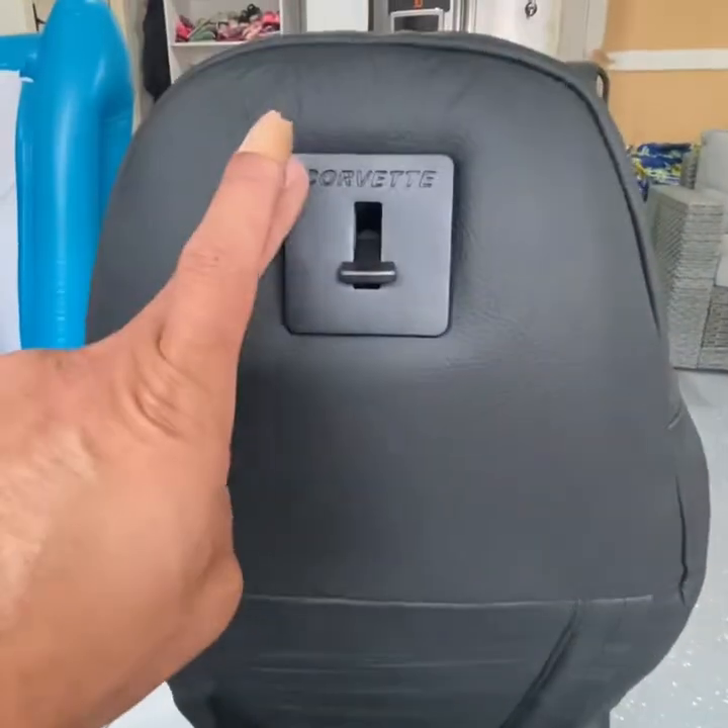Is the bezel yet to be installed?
No.